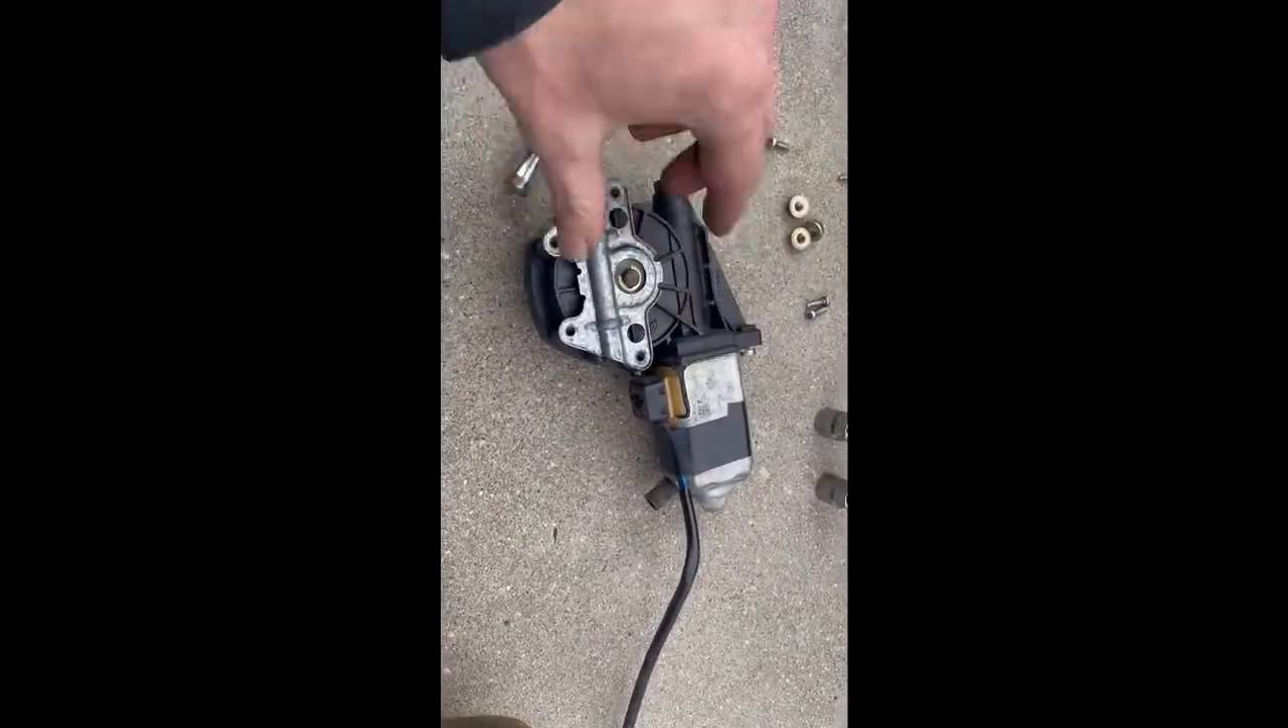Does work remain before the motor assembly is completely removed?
No.